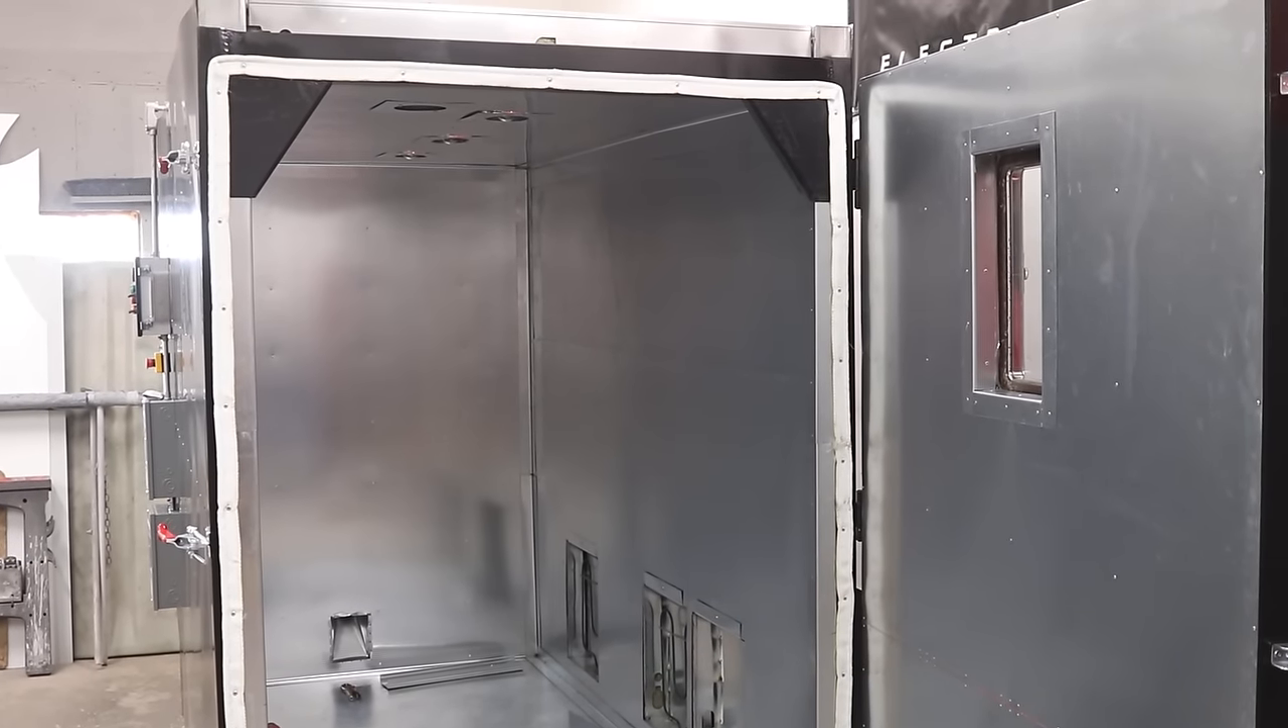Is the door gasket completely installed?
Yes.